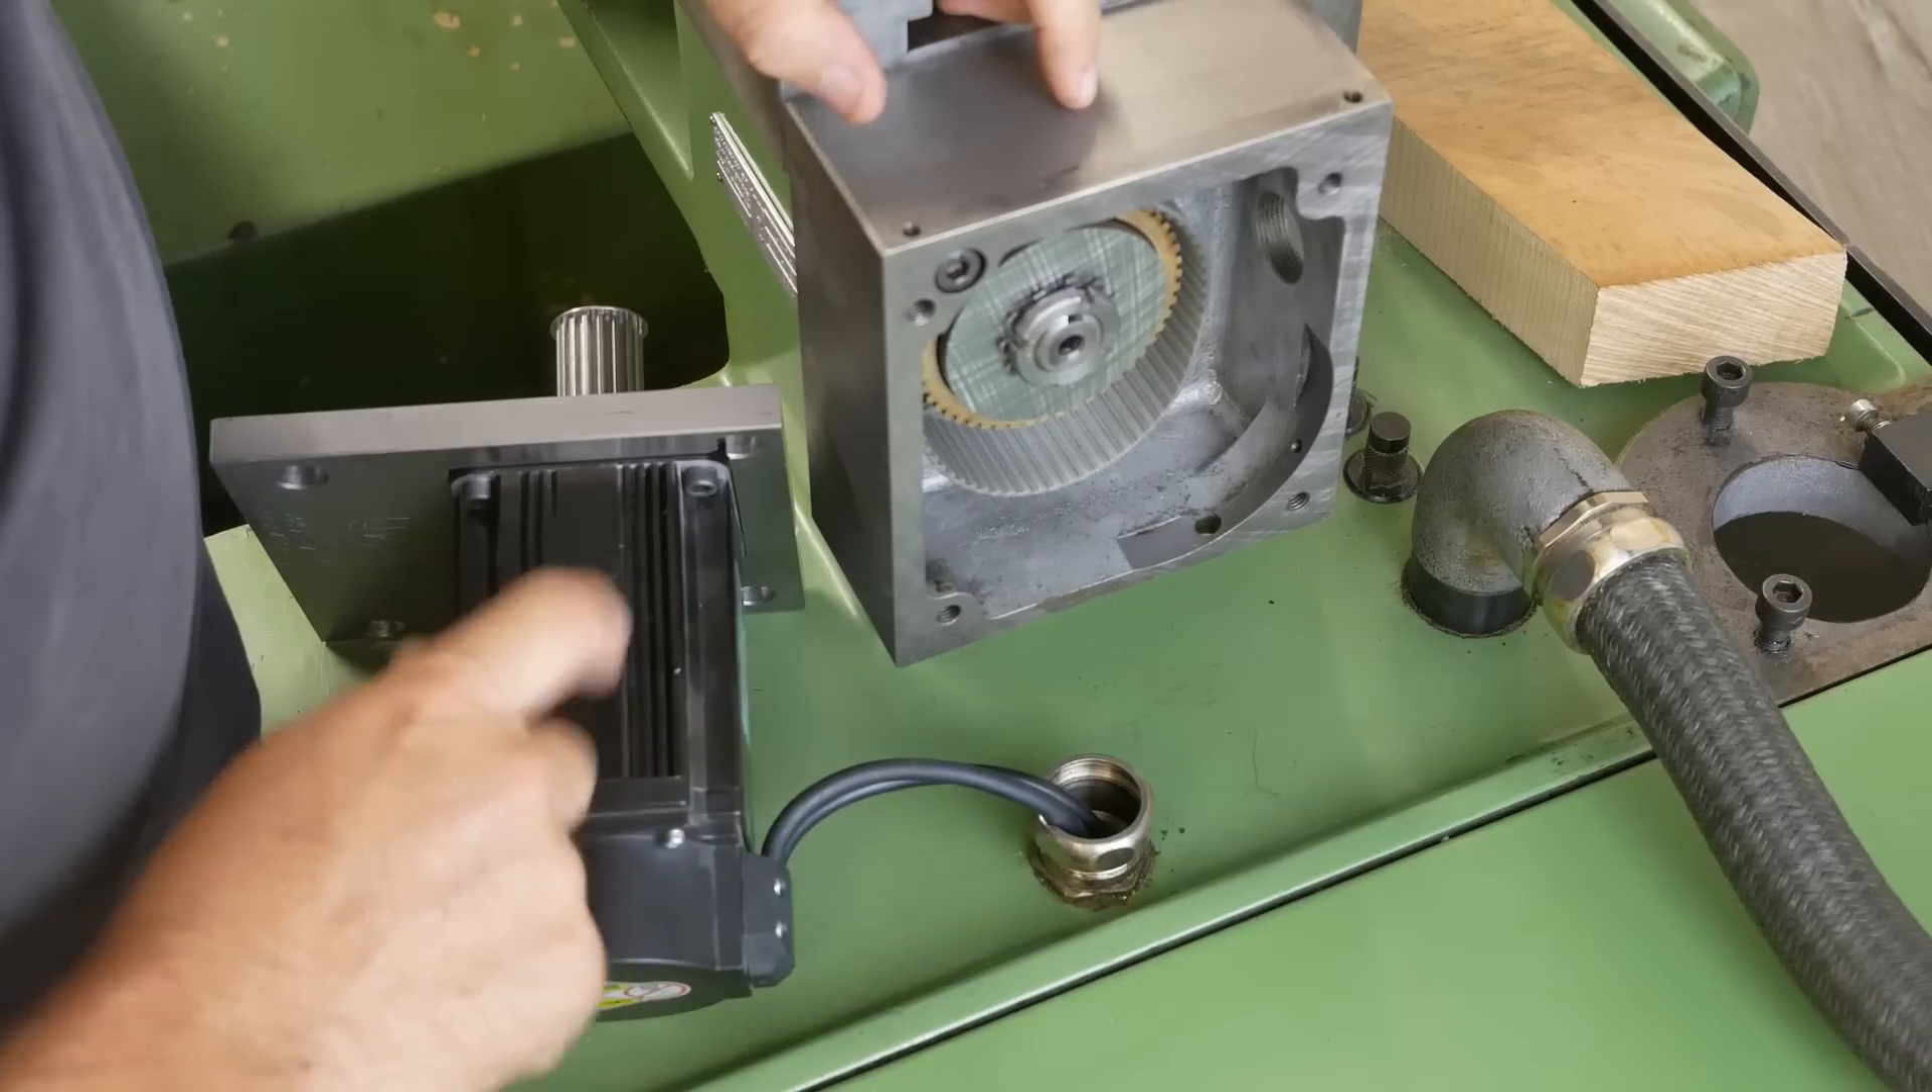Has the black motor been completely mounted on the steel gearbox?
No.